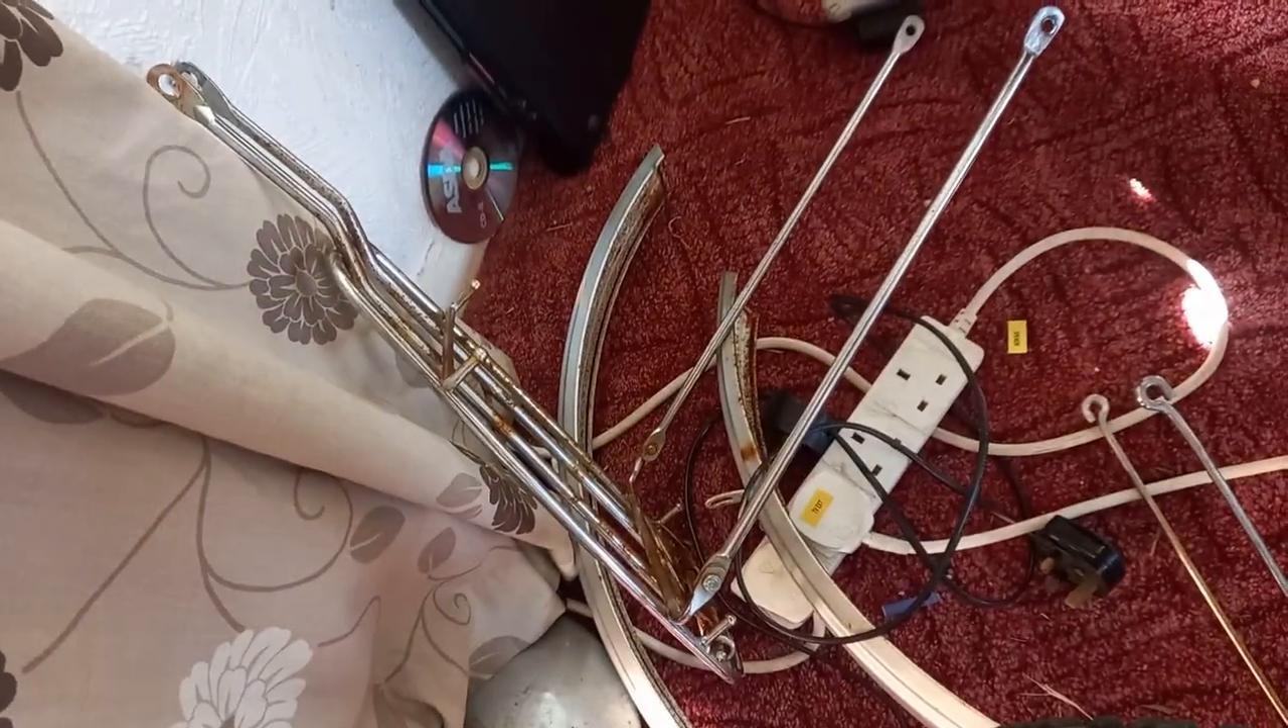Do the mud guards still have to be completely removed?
No.